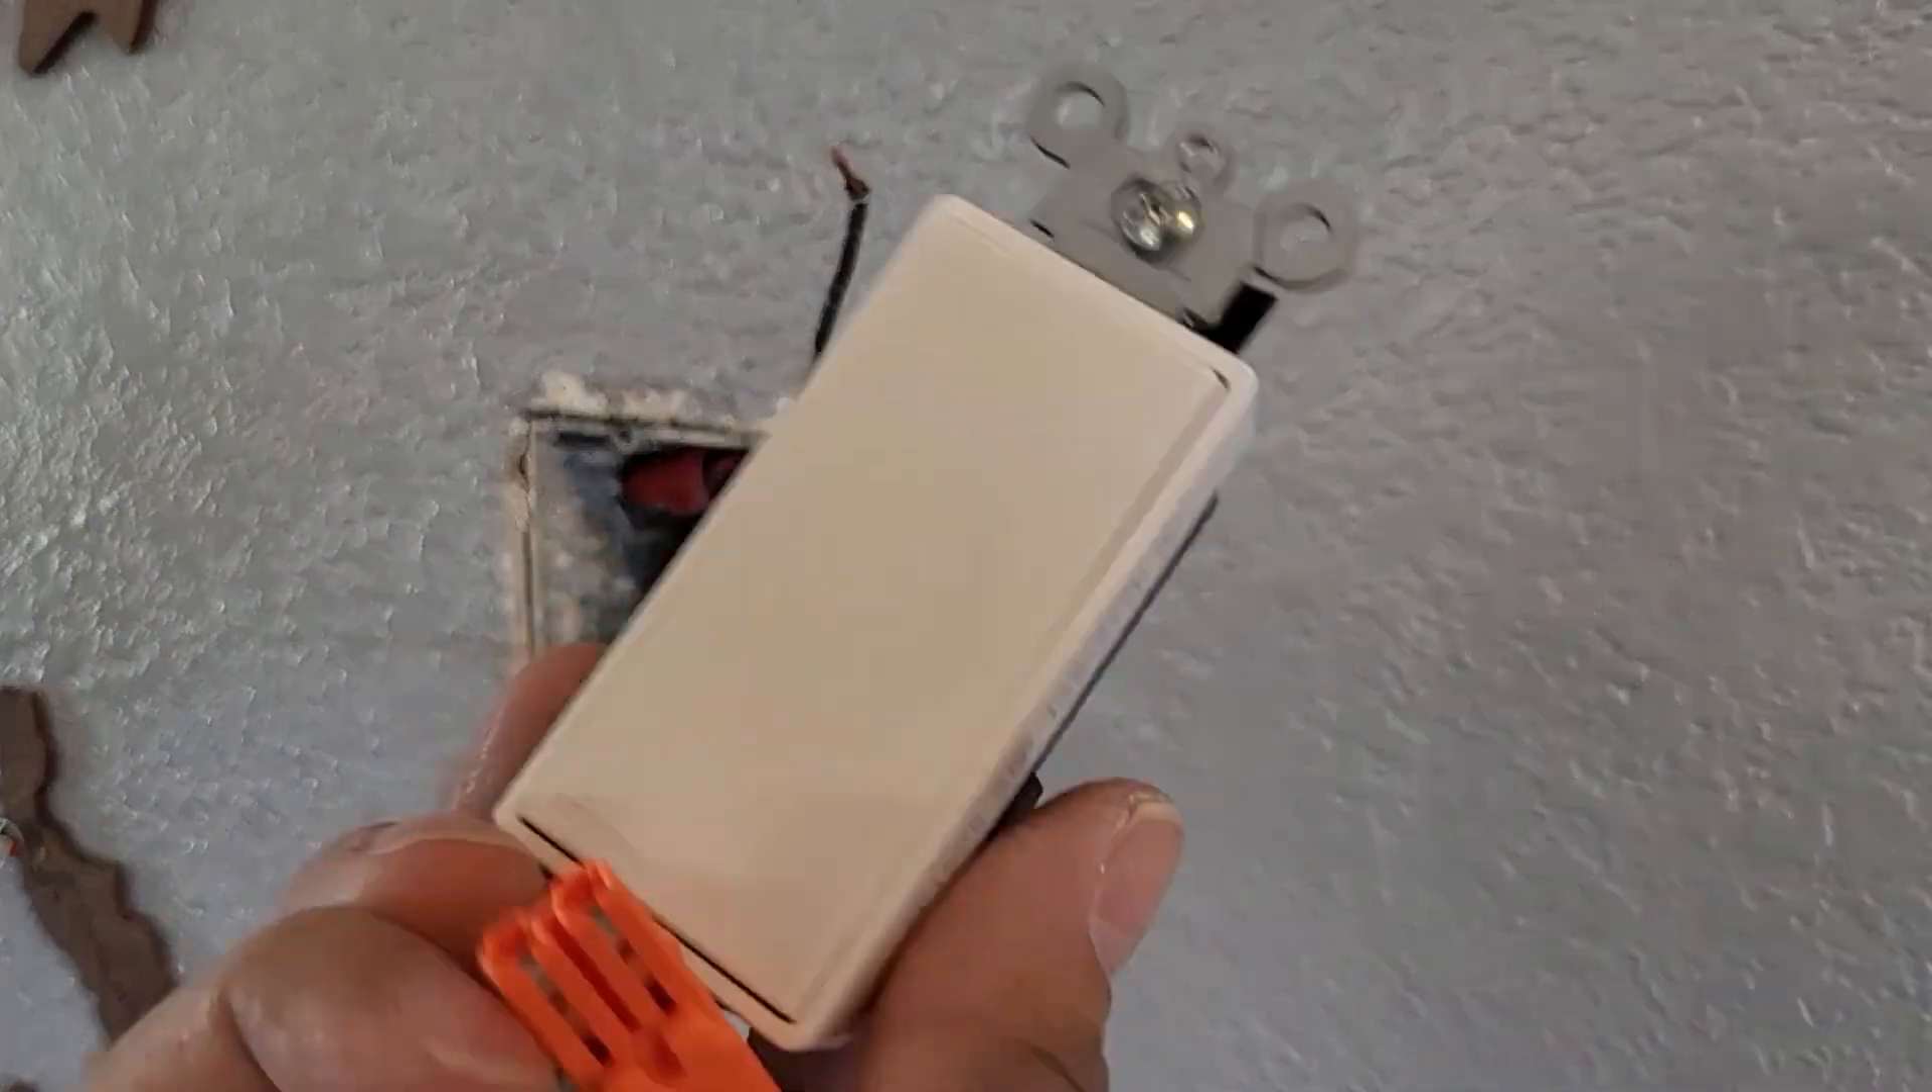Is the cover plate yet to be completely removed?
No.